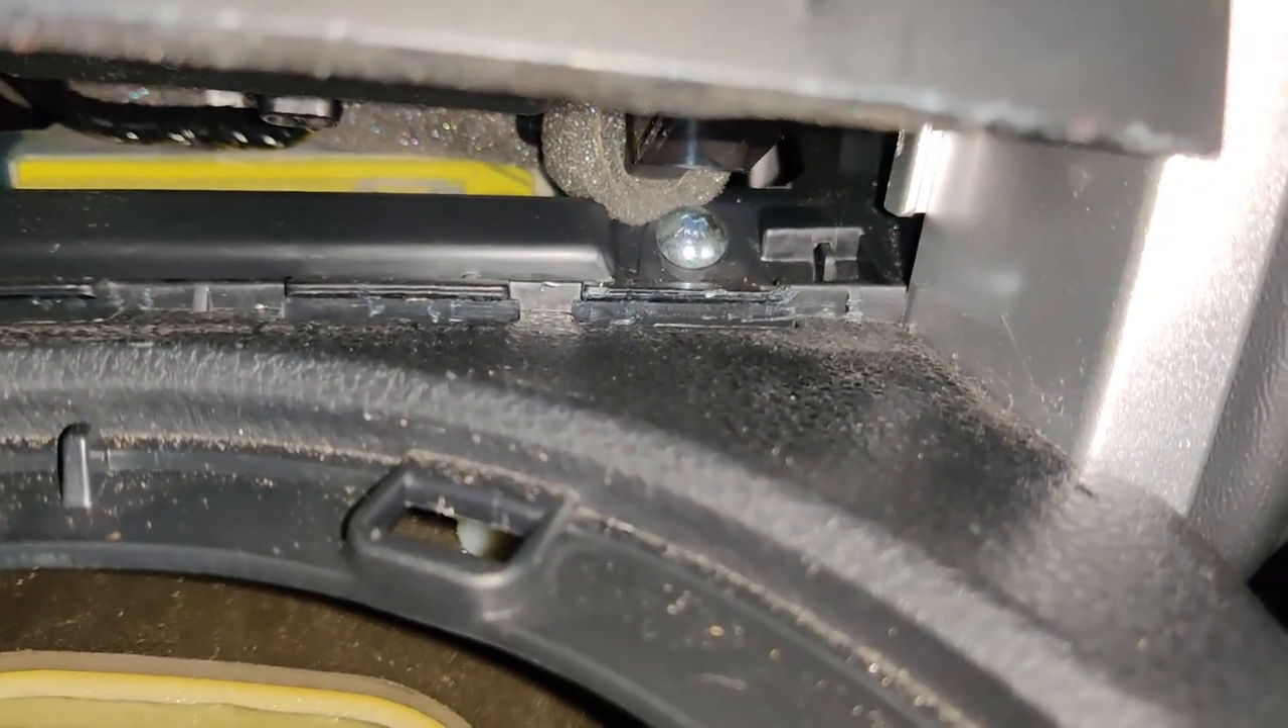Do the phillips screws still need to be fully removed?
Yes.